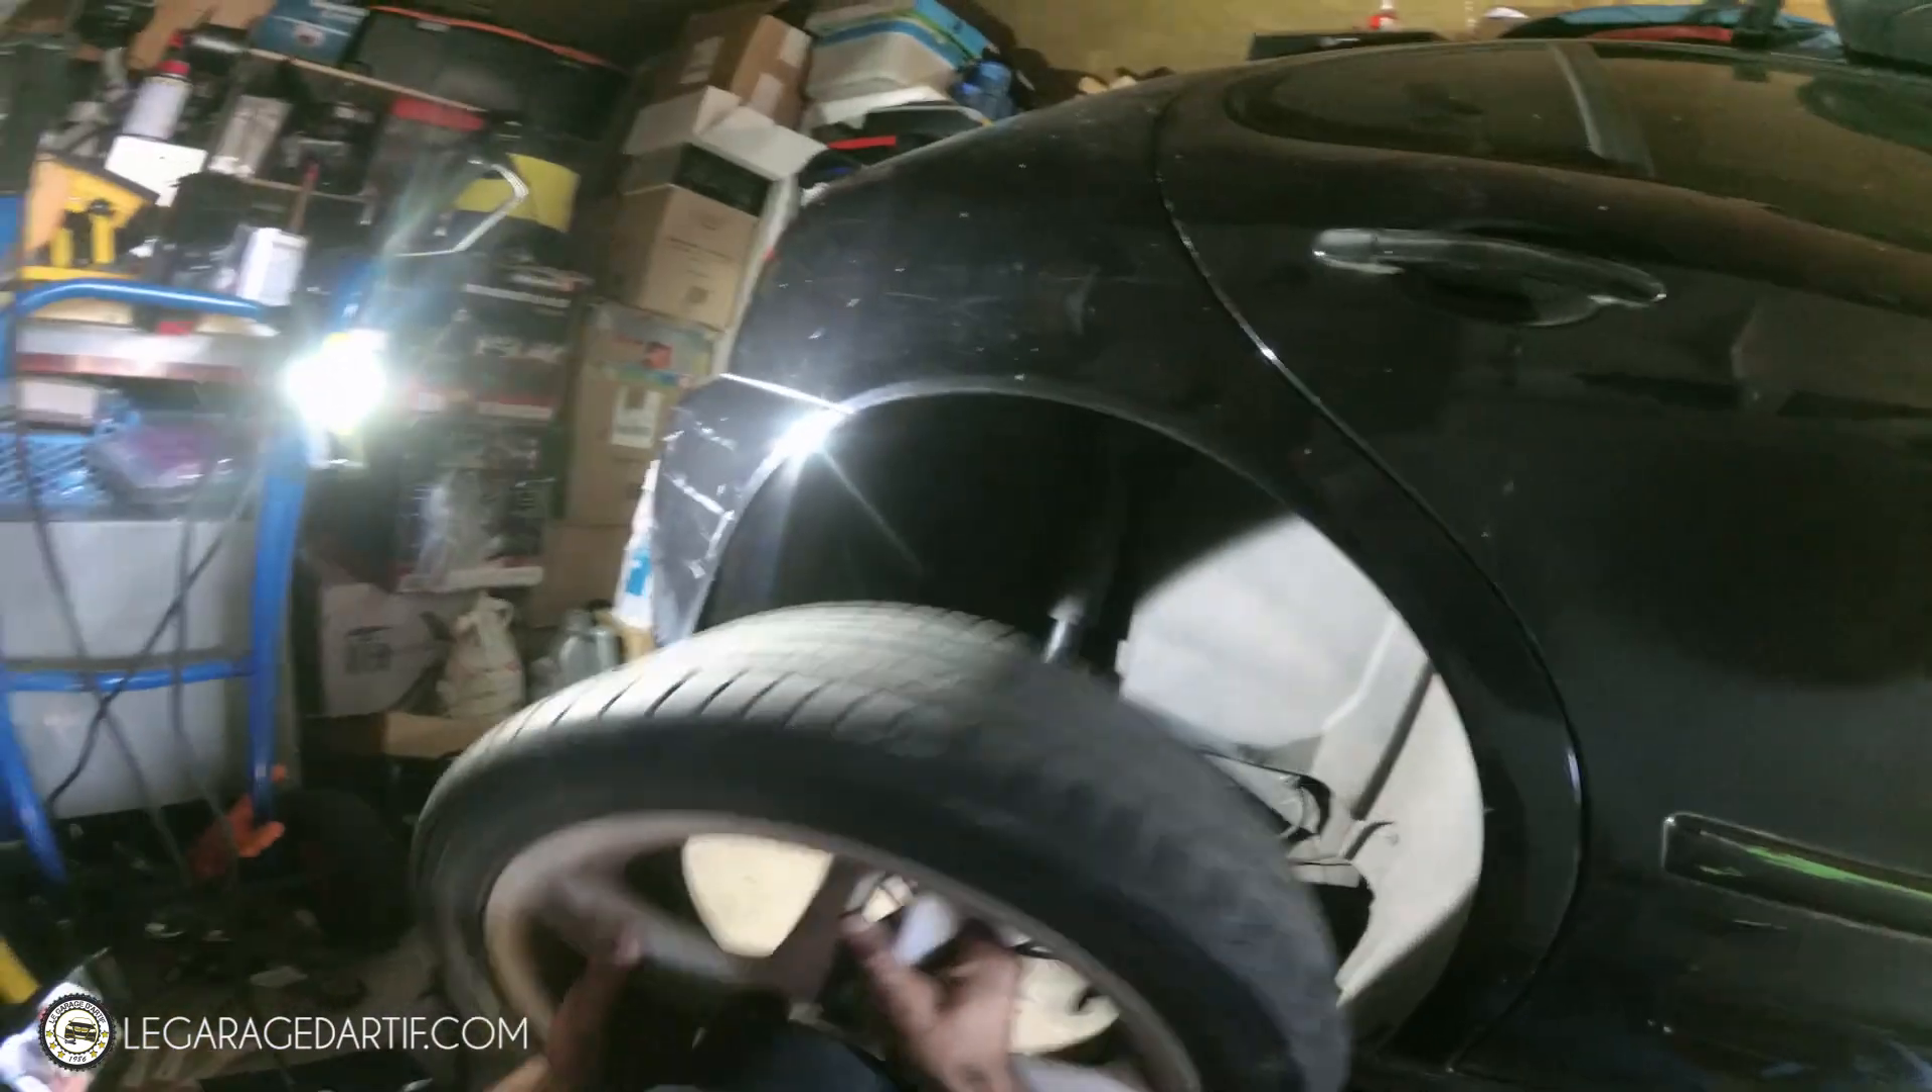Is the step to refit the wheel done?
No.